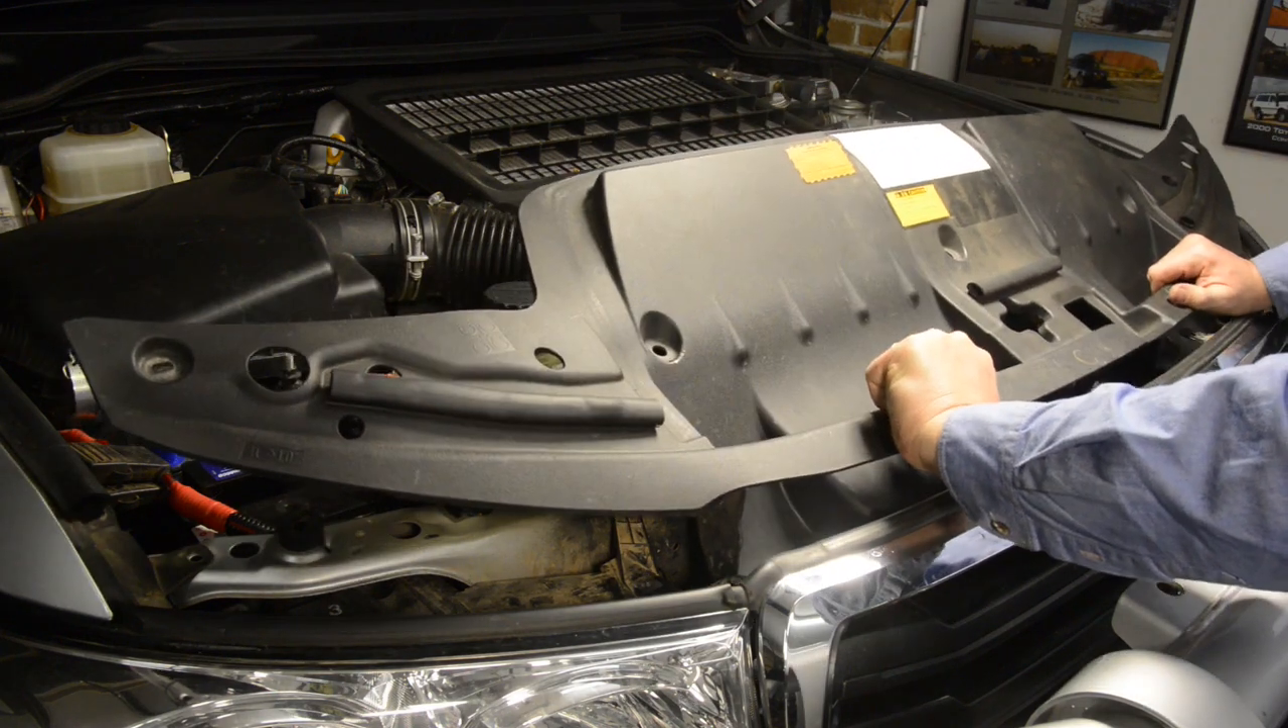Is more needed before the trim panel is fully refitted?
Yes.